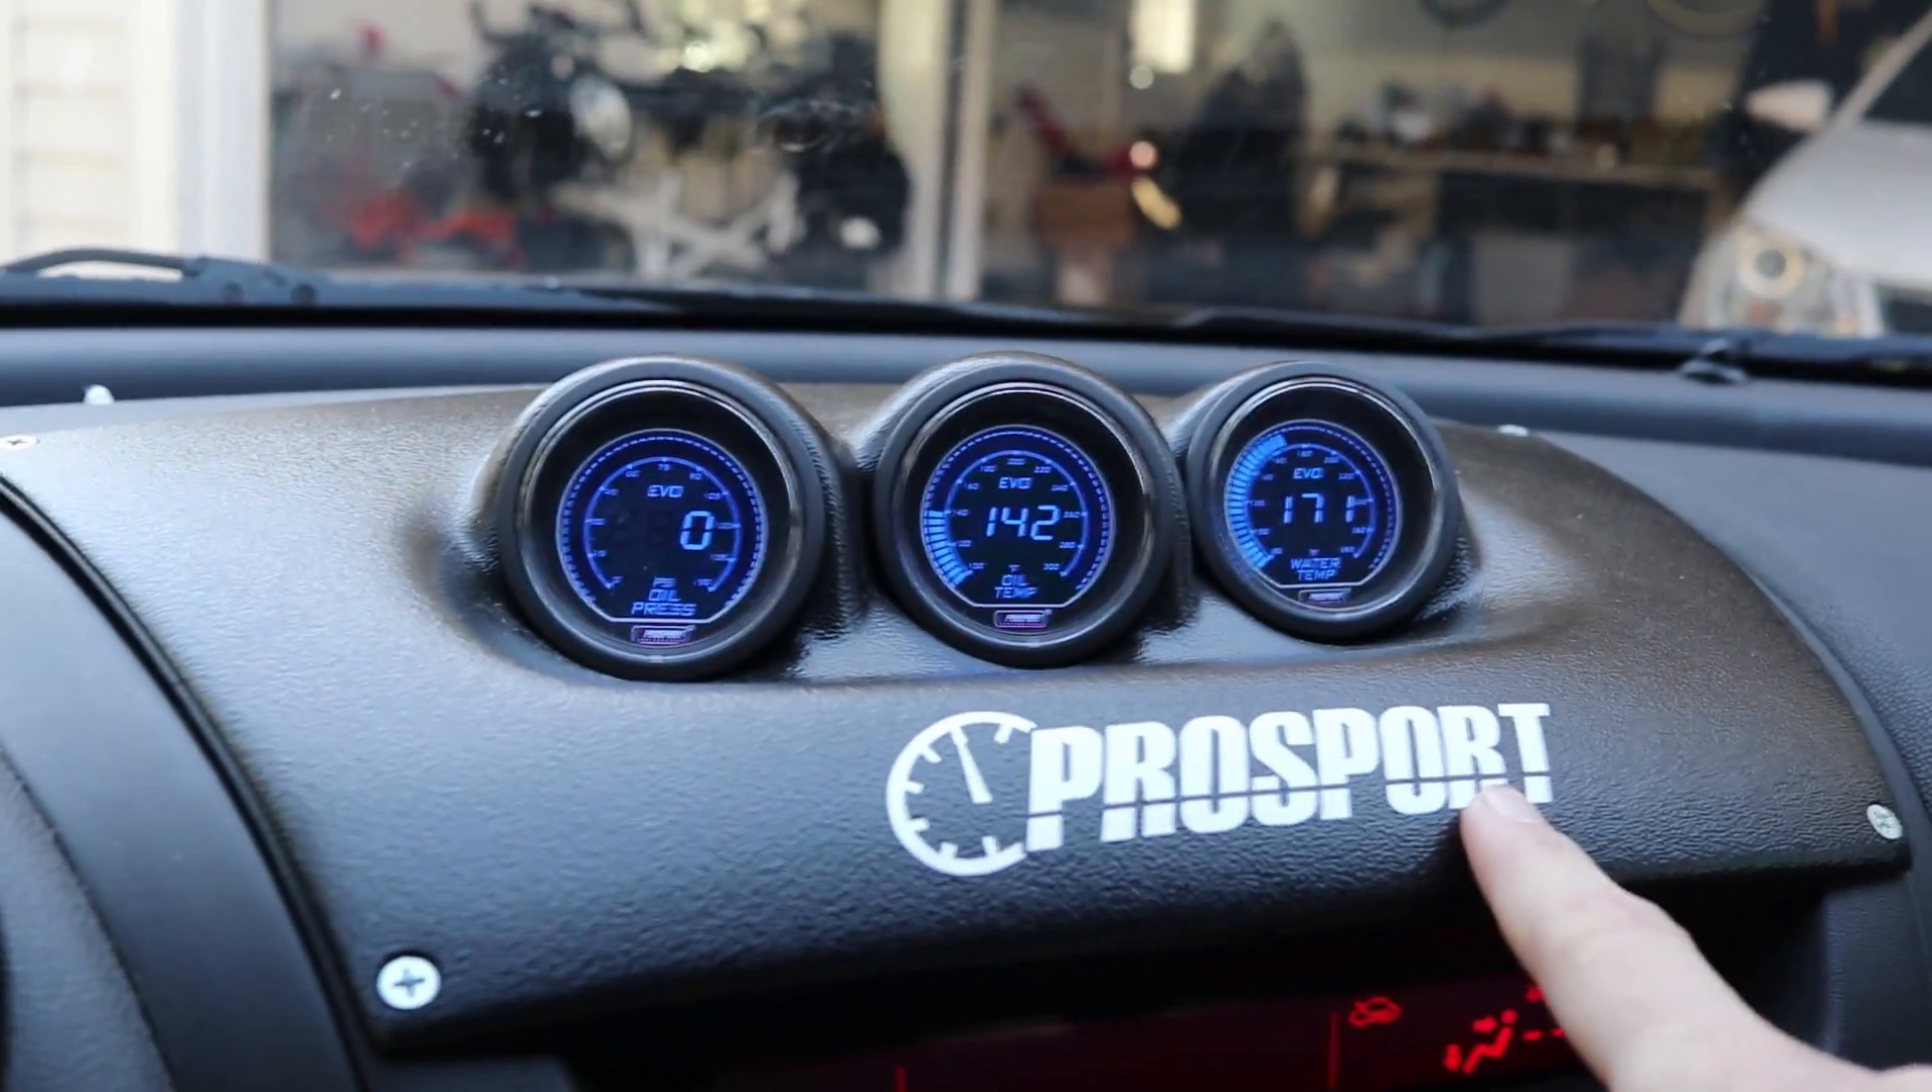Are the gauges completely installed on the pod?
Yes.